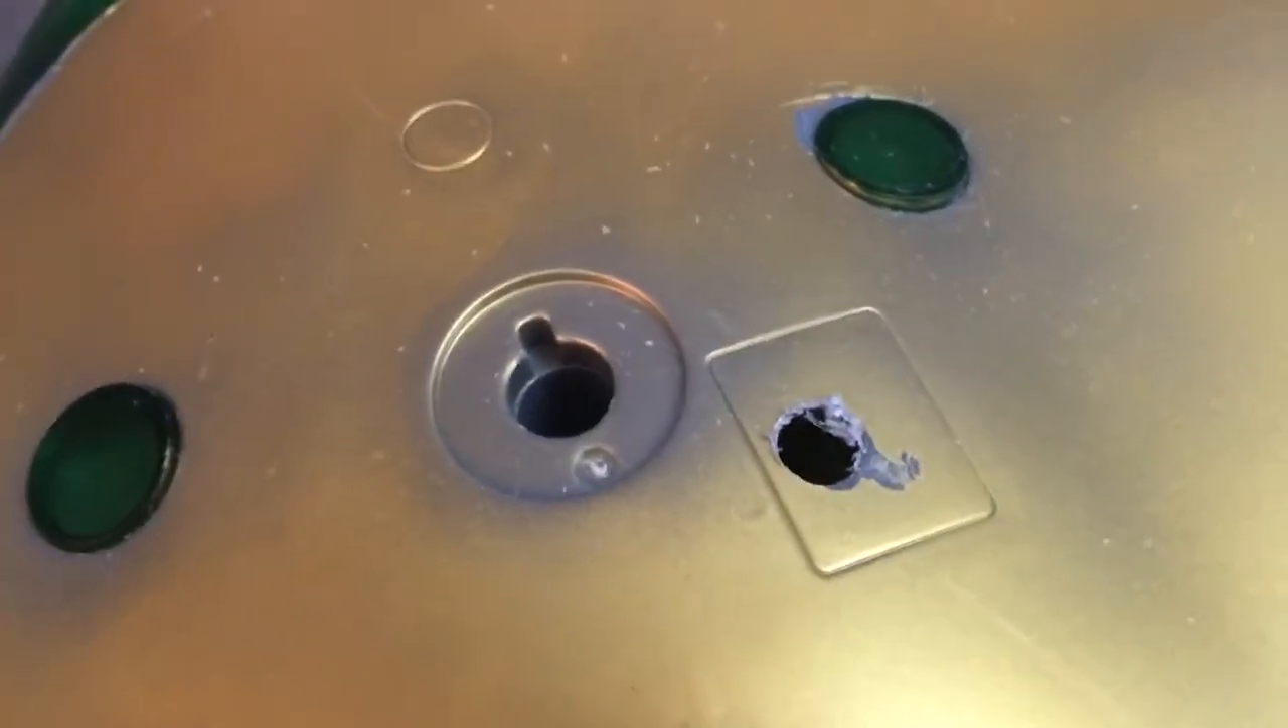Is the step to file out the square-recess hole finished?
No.